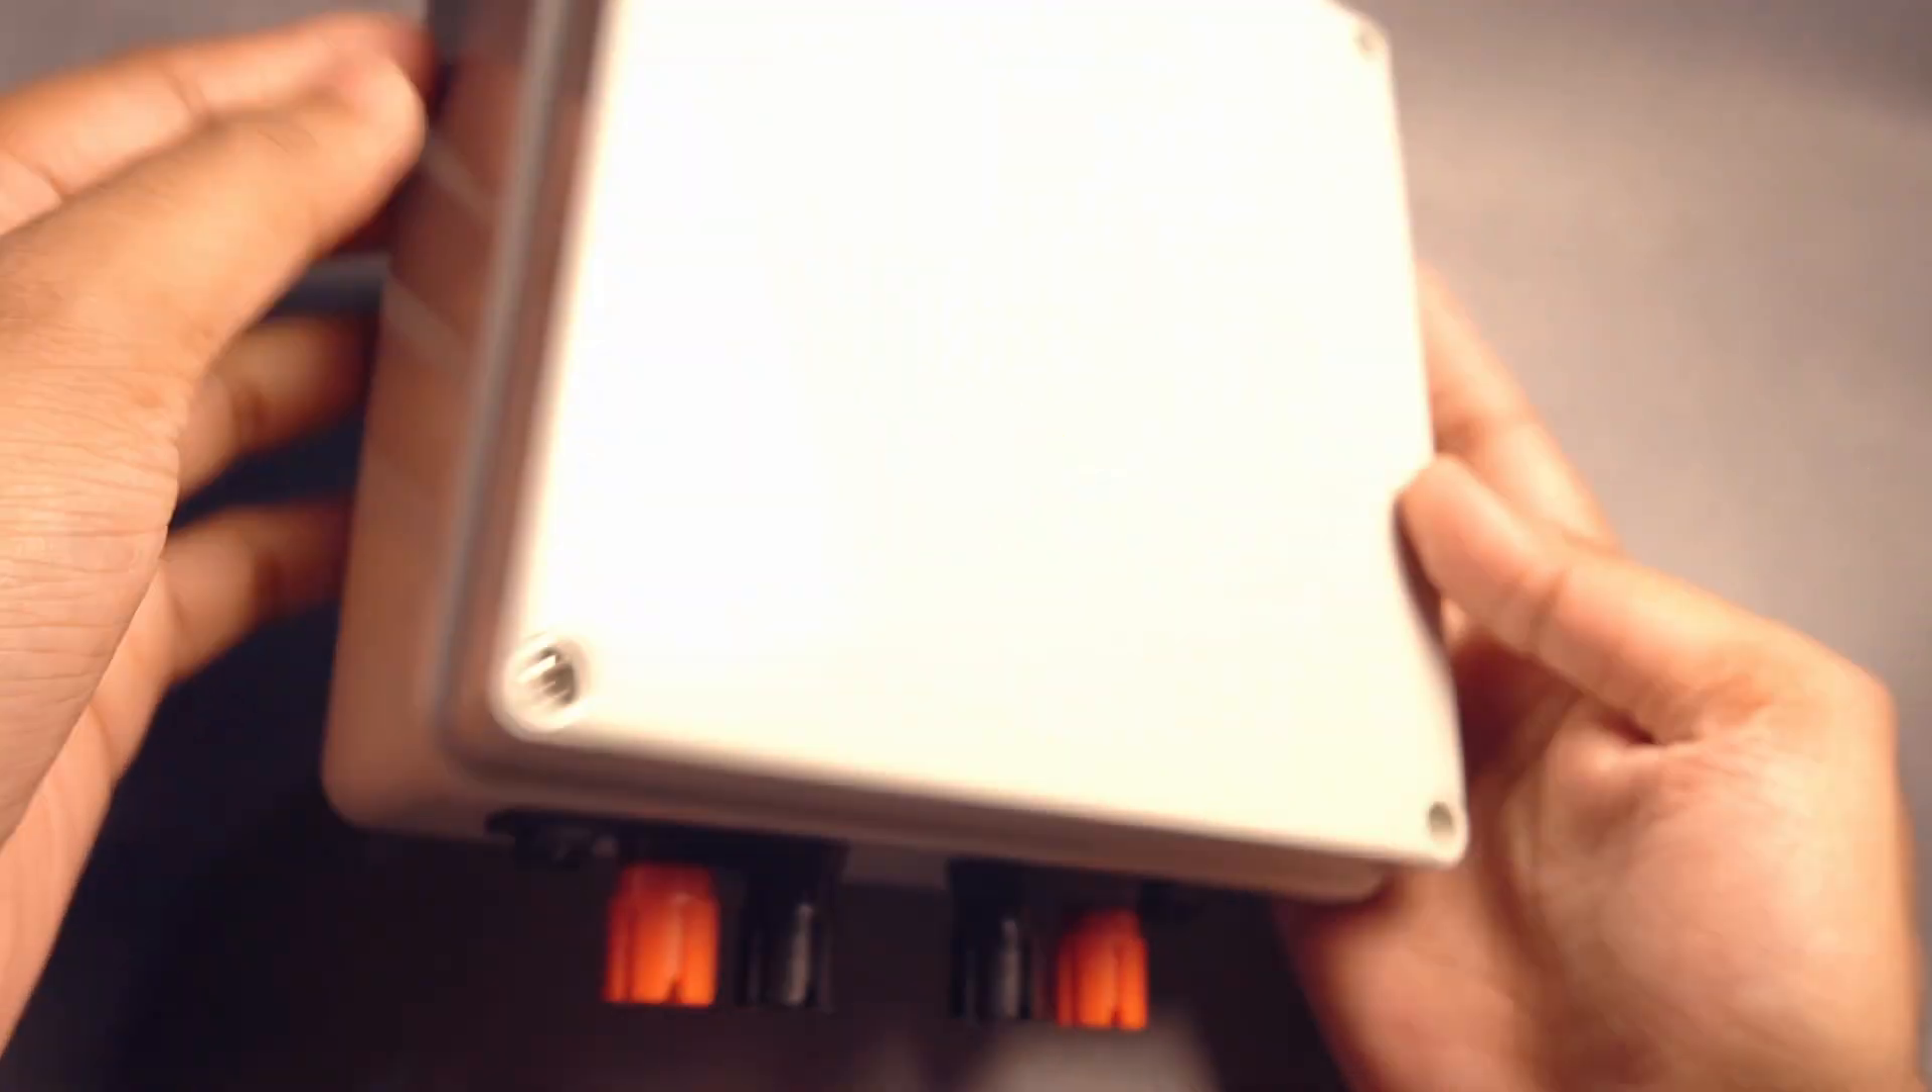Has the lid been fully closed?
Yes.